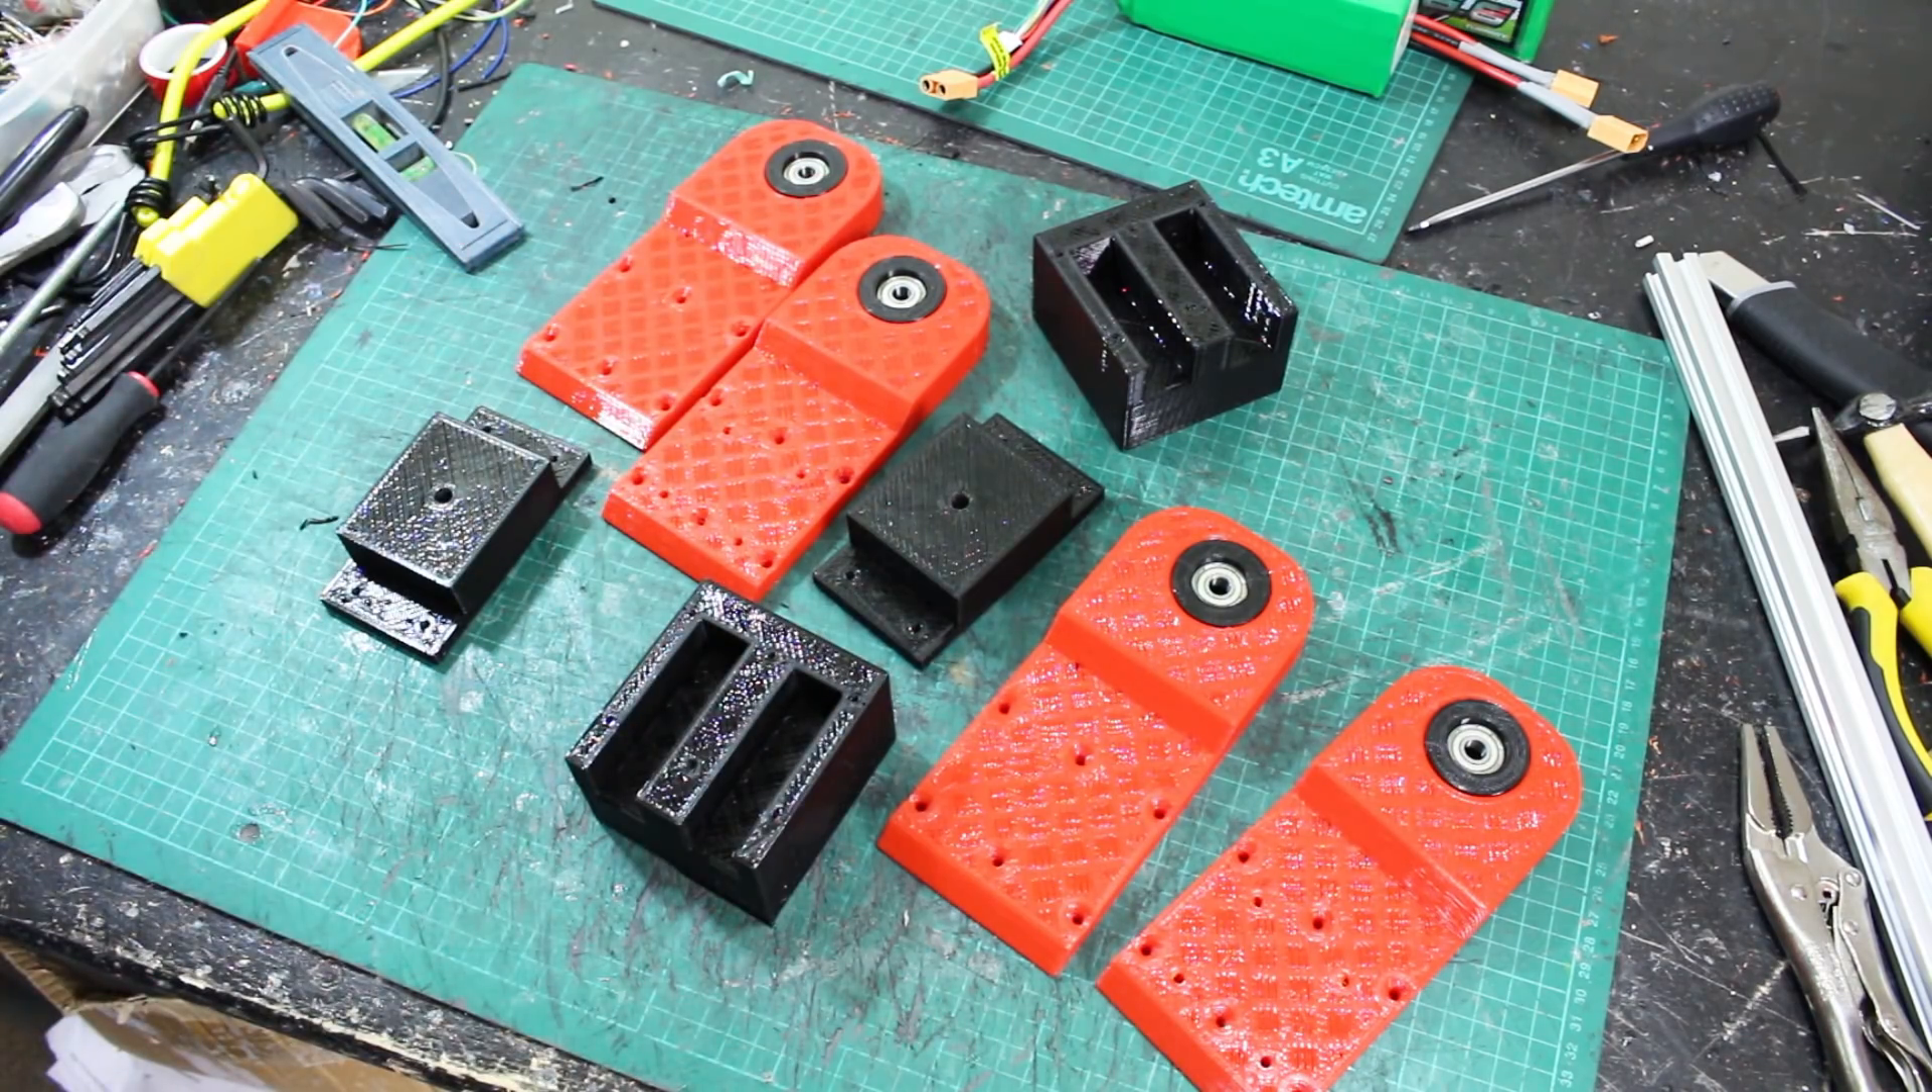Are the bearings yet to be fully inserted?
No.